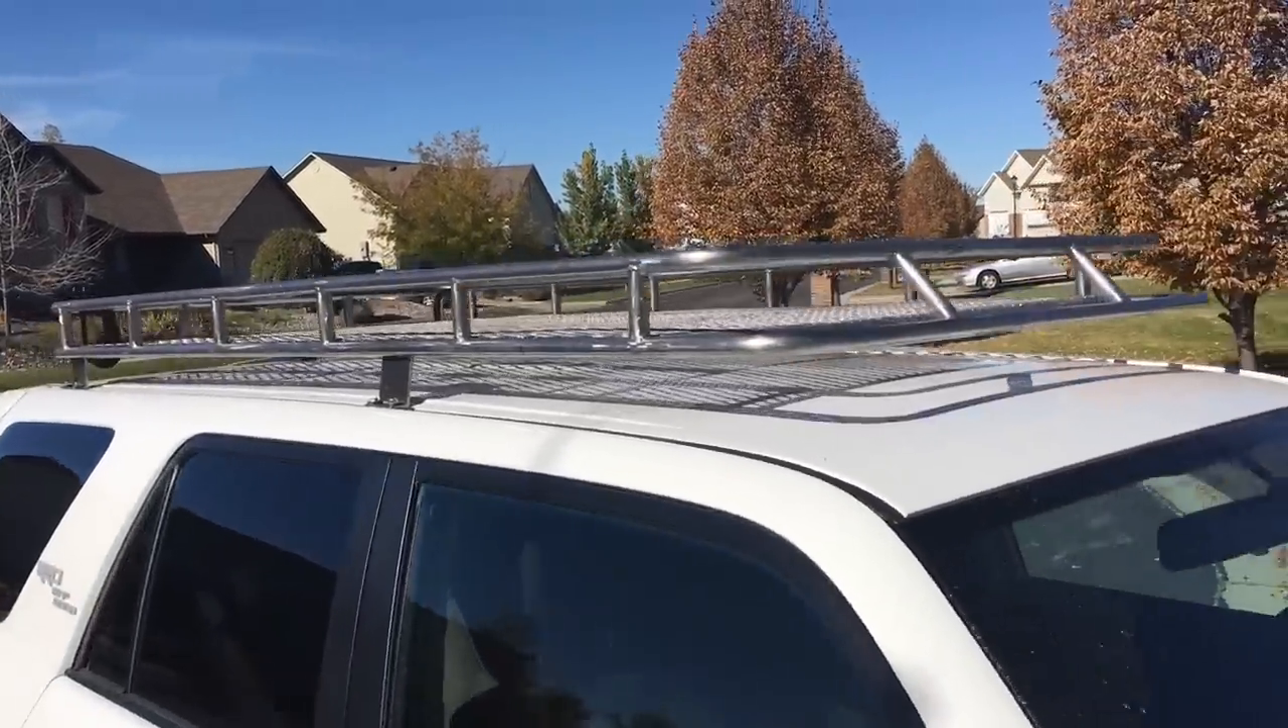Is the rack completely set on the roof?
Yes.